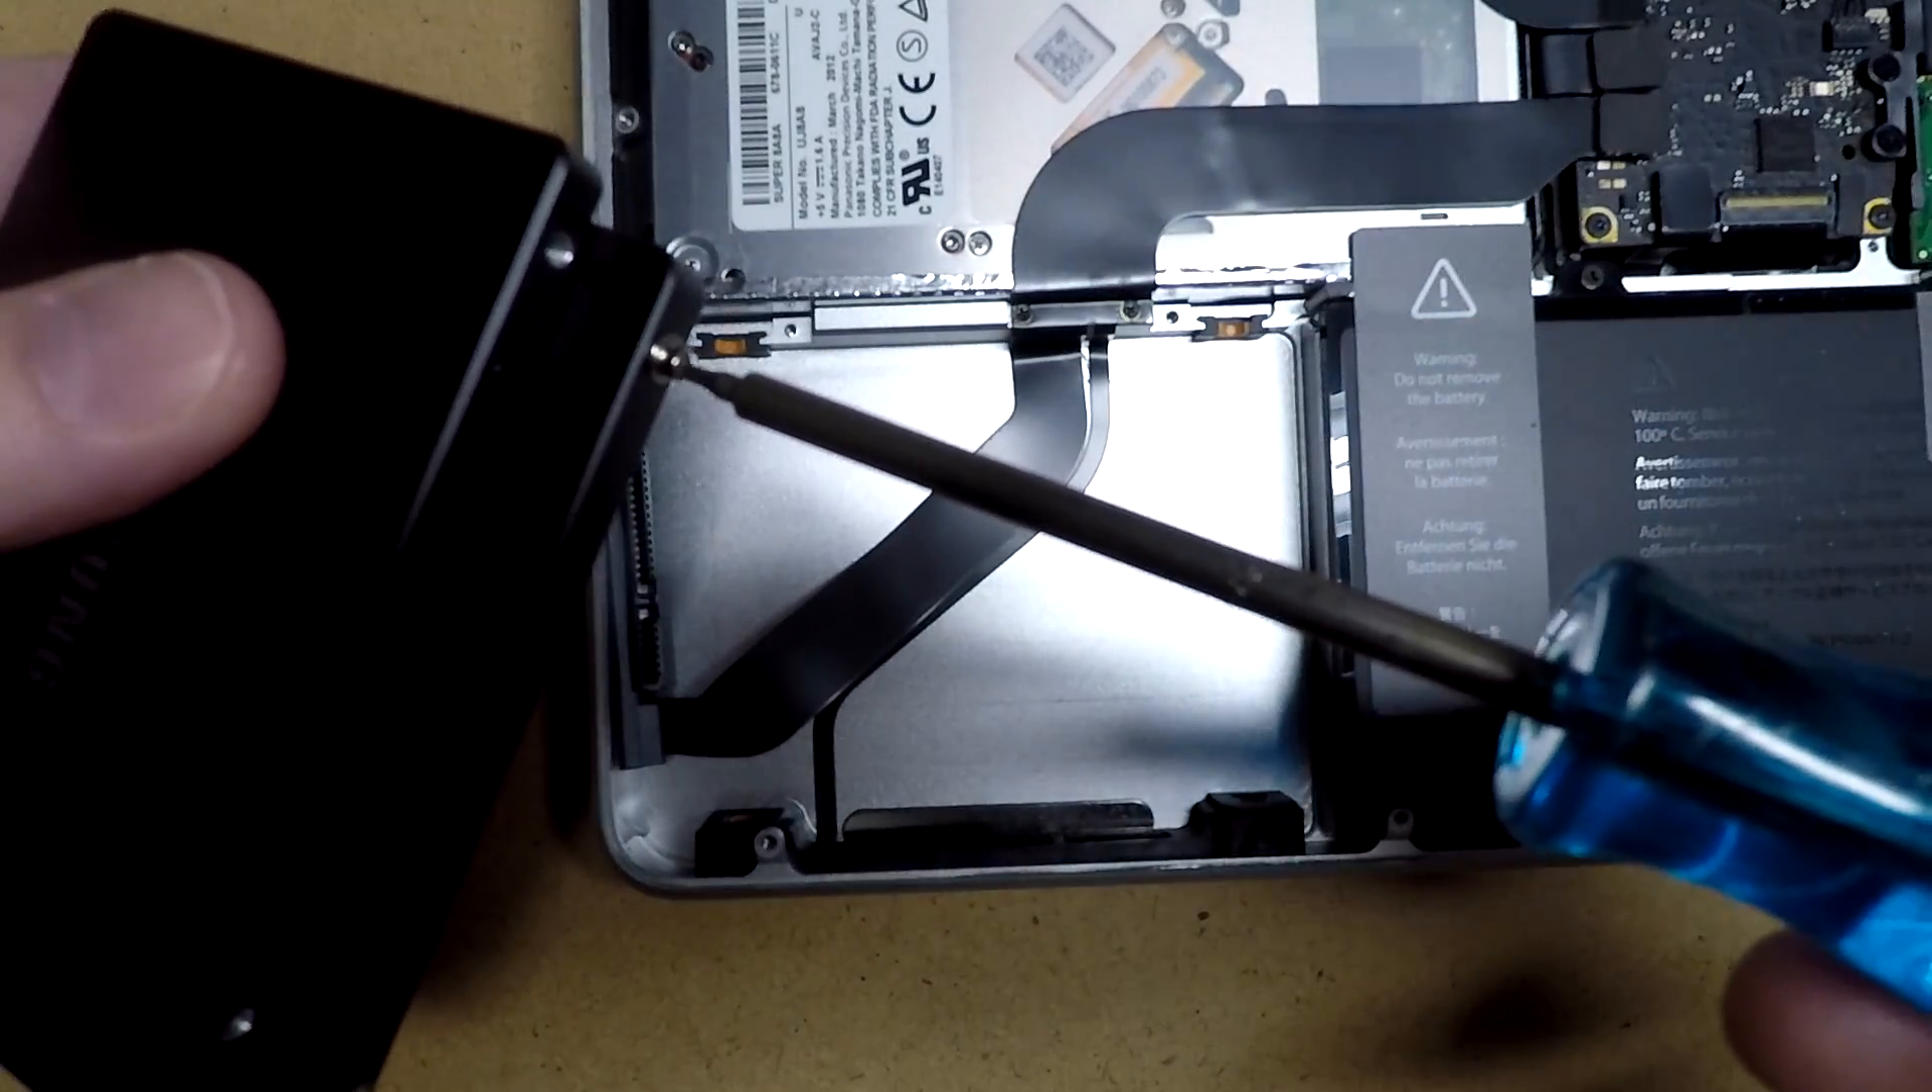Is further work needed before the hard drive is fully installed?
Yes.